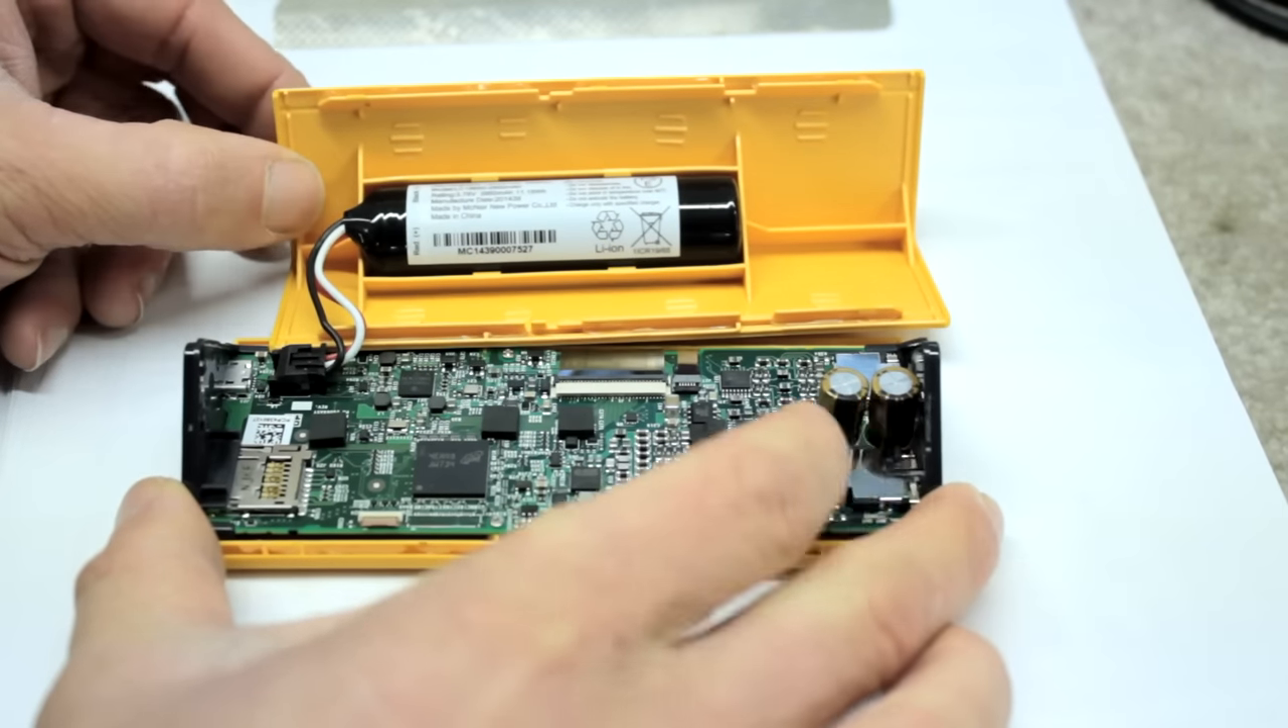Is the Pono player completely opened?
Yes.